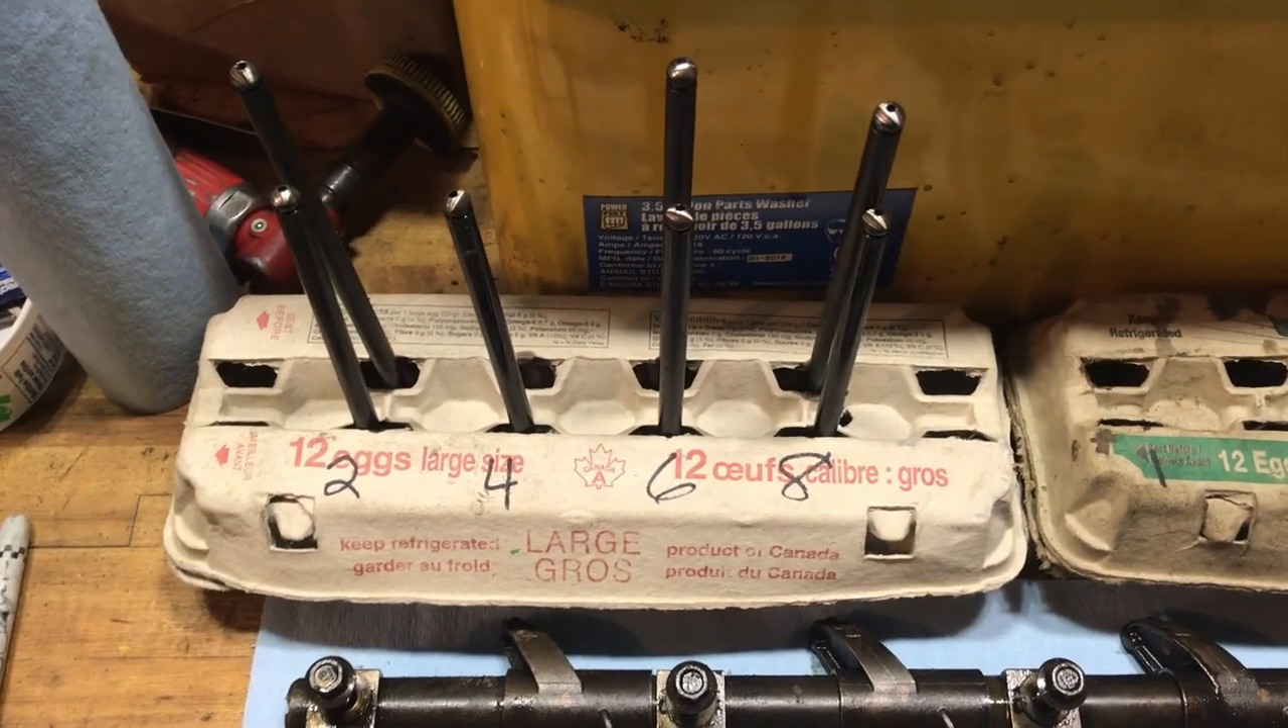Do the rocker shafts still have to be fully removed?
No.